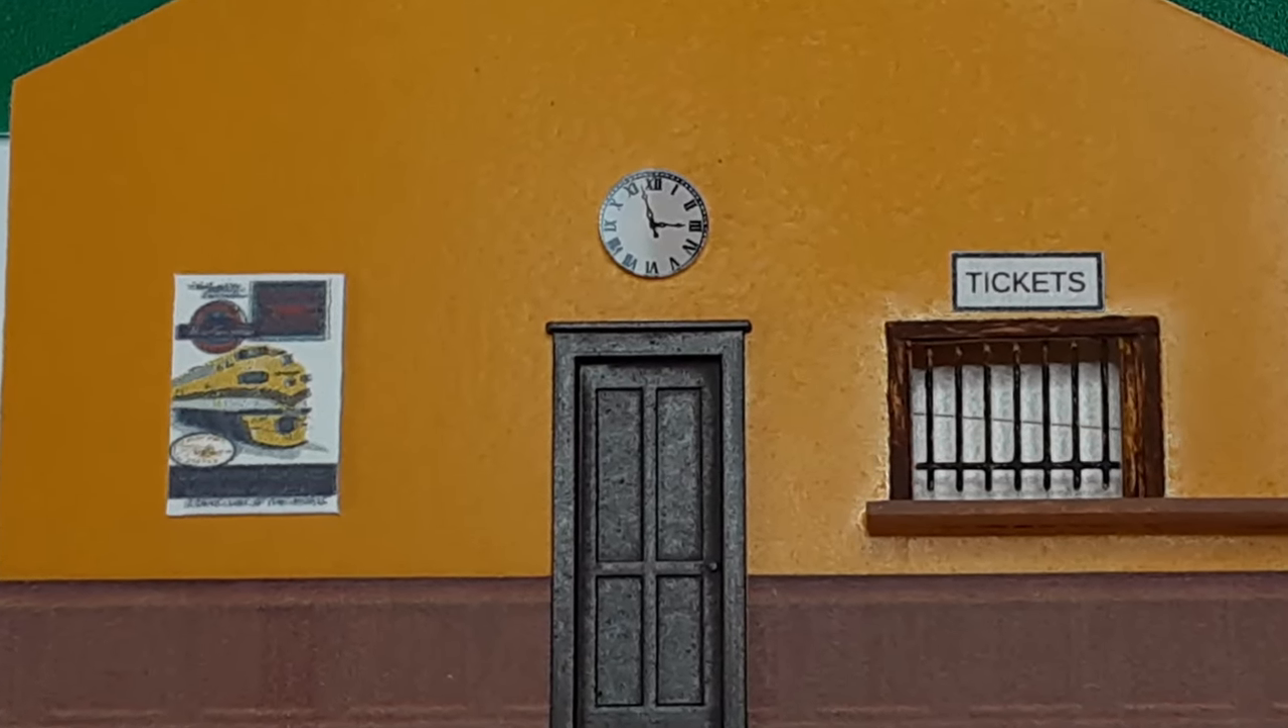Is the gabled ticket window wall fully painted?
Yes.